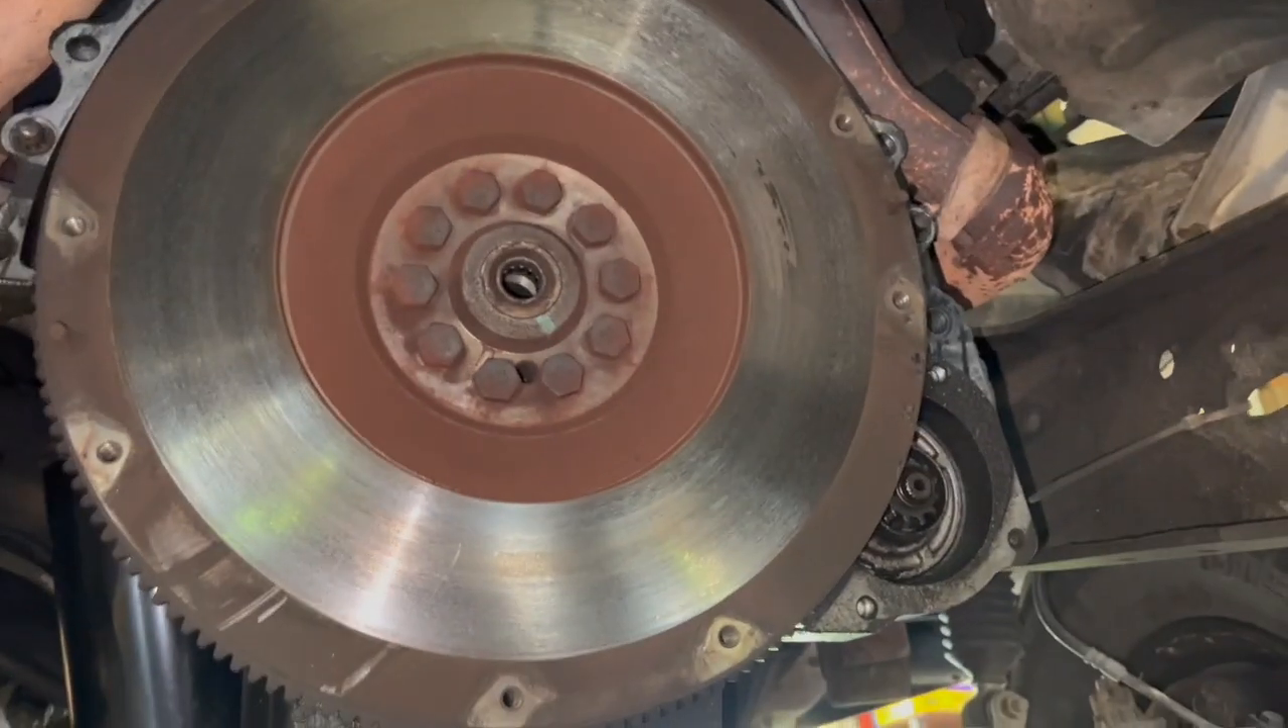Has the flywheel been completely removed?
No.